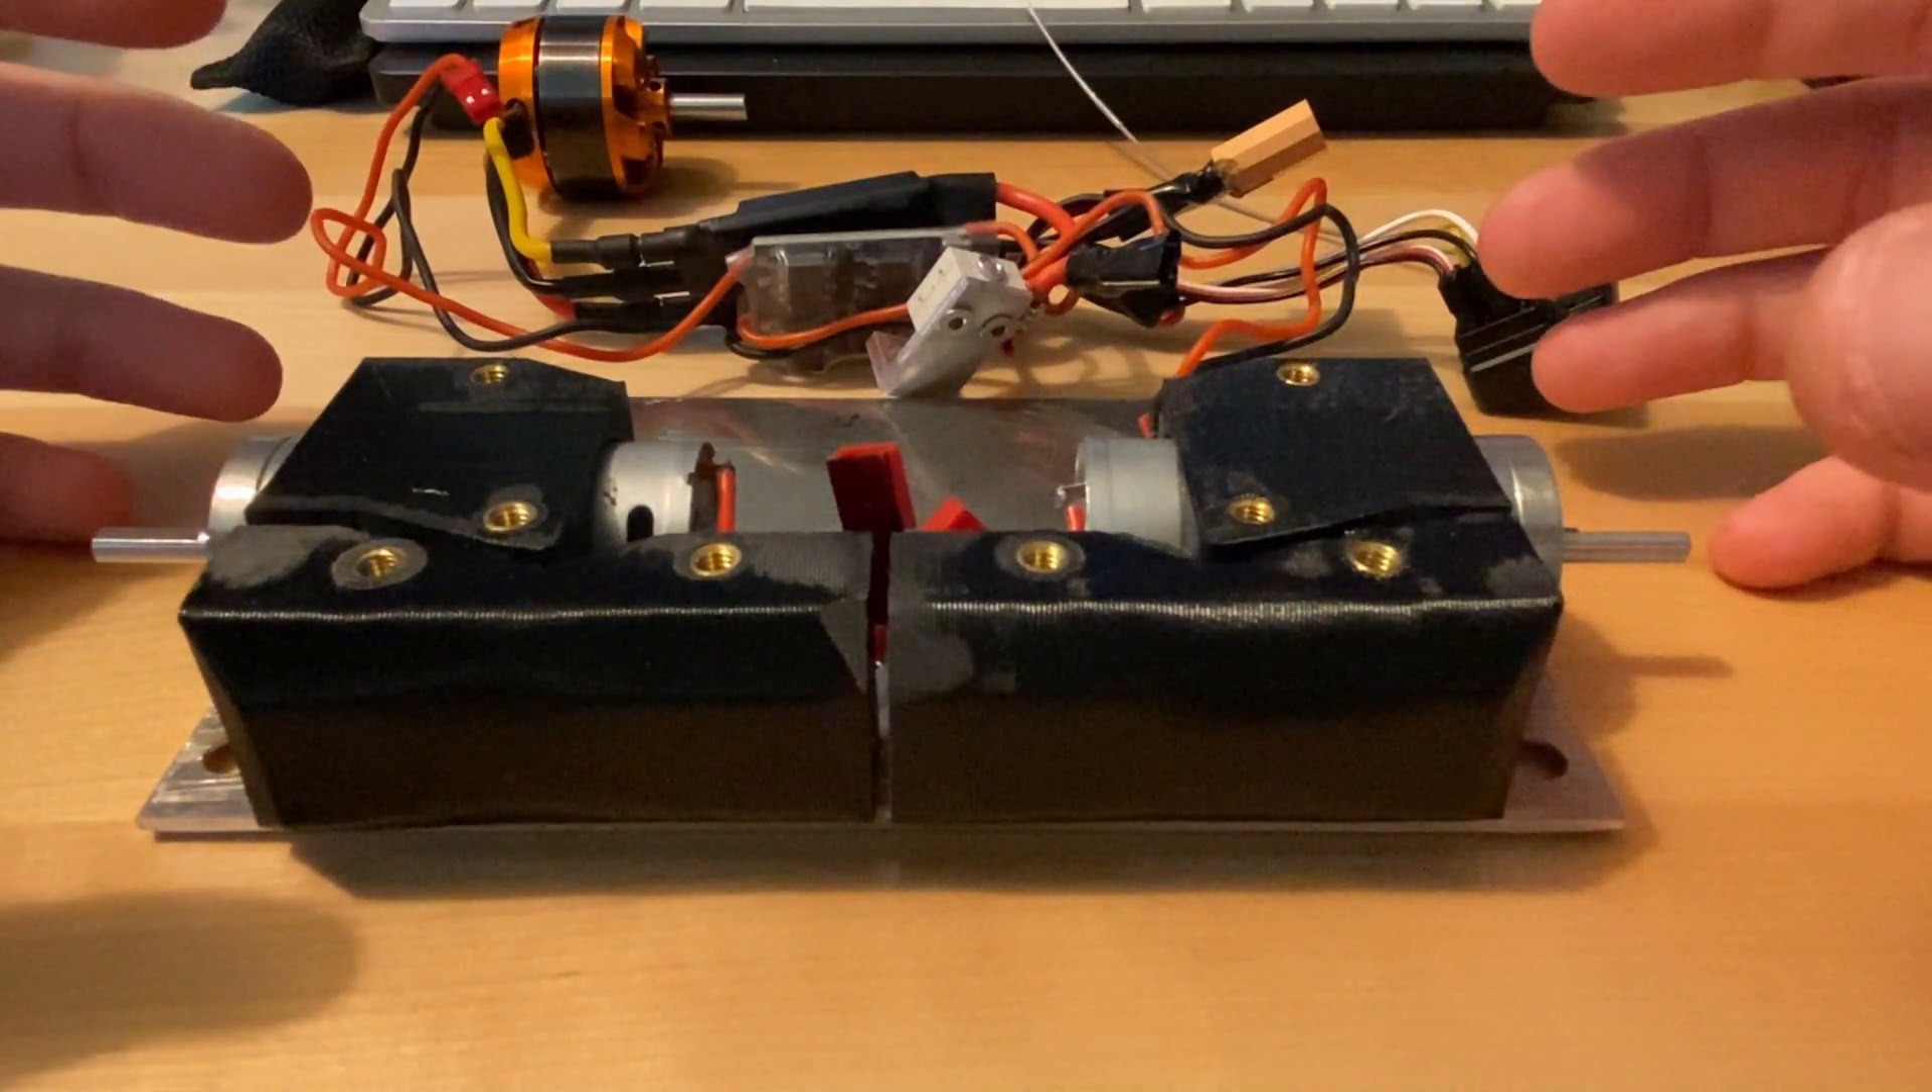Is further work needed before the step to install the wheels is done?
Yes.